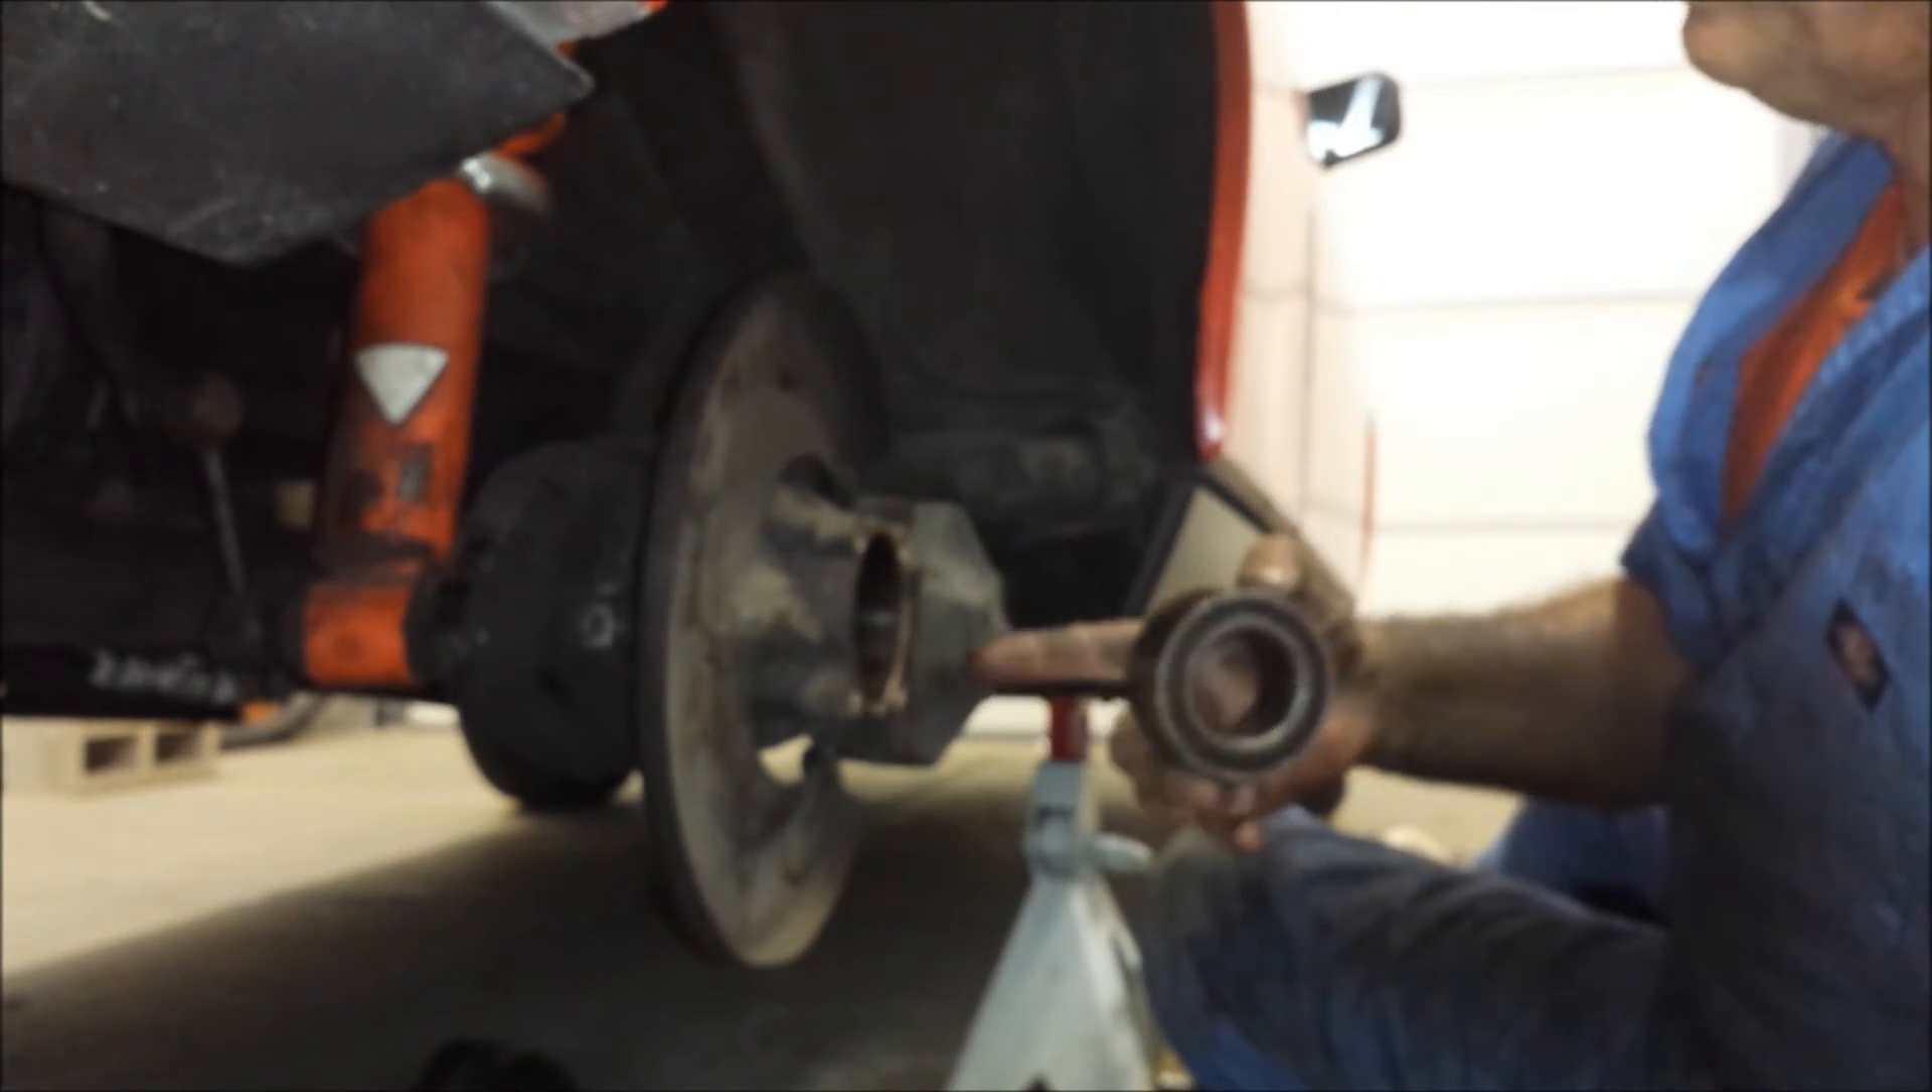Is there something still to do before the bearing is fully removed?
No.